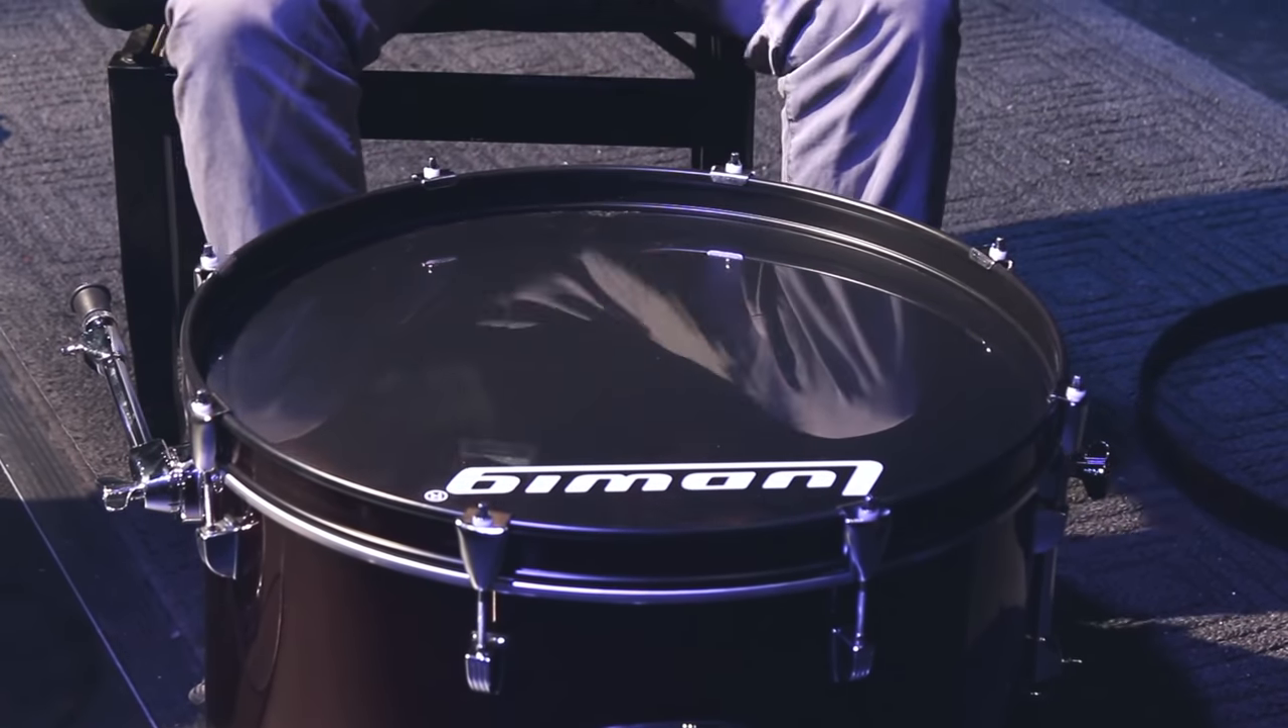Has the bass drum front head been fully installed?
Yes.